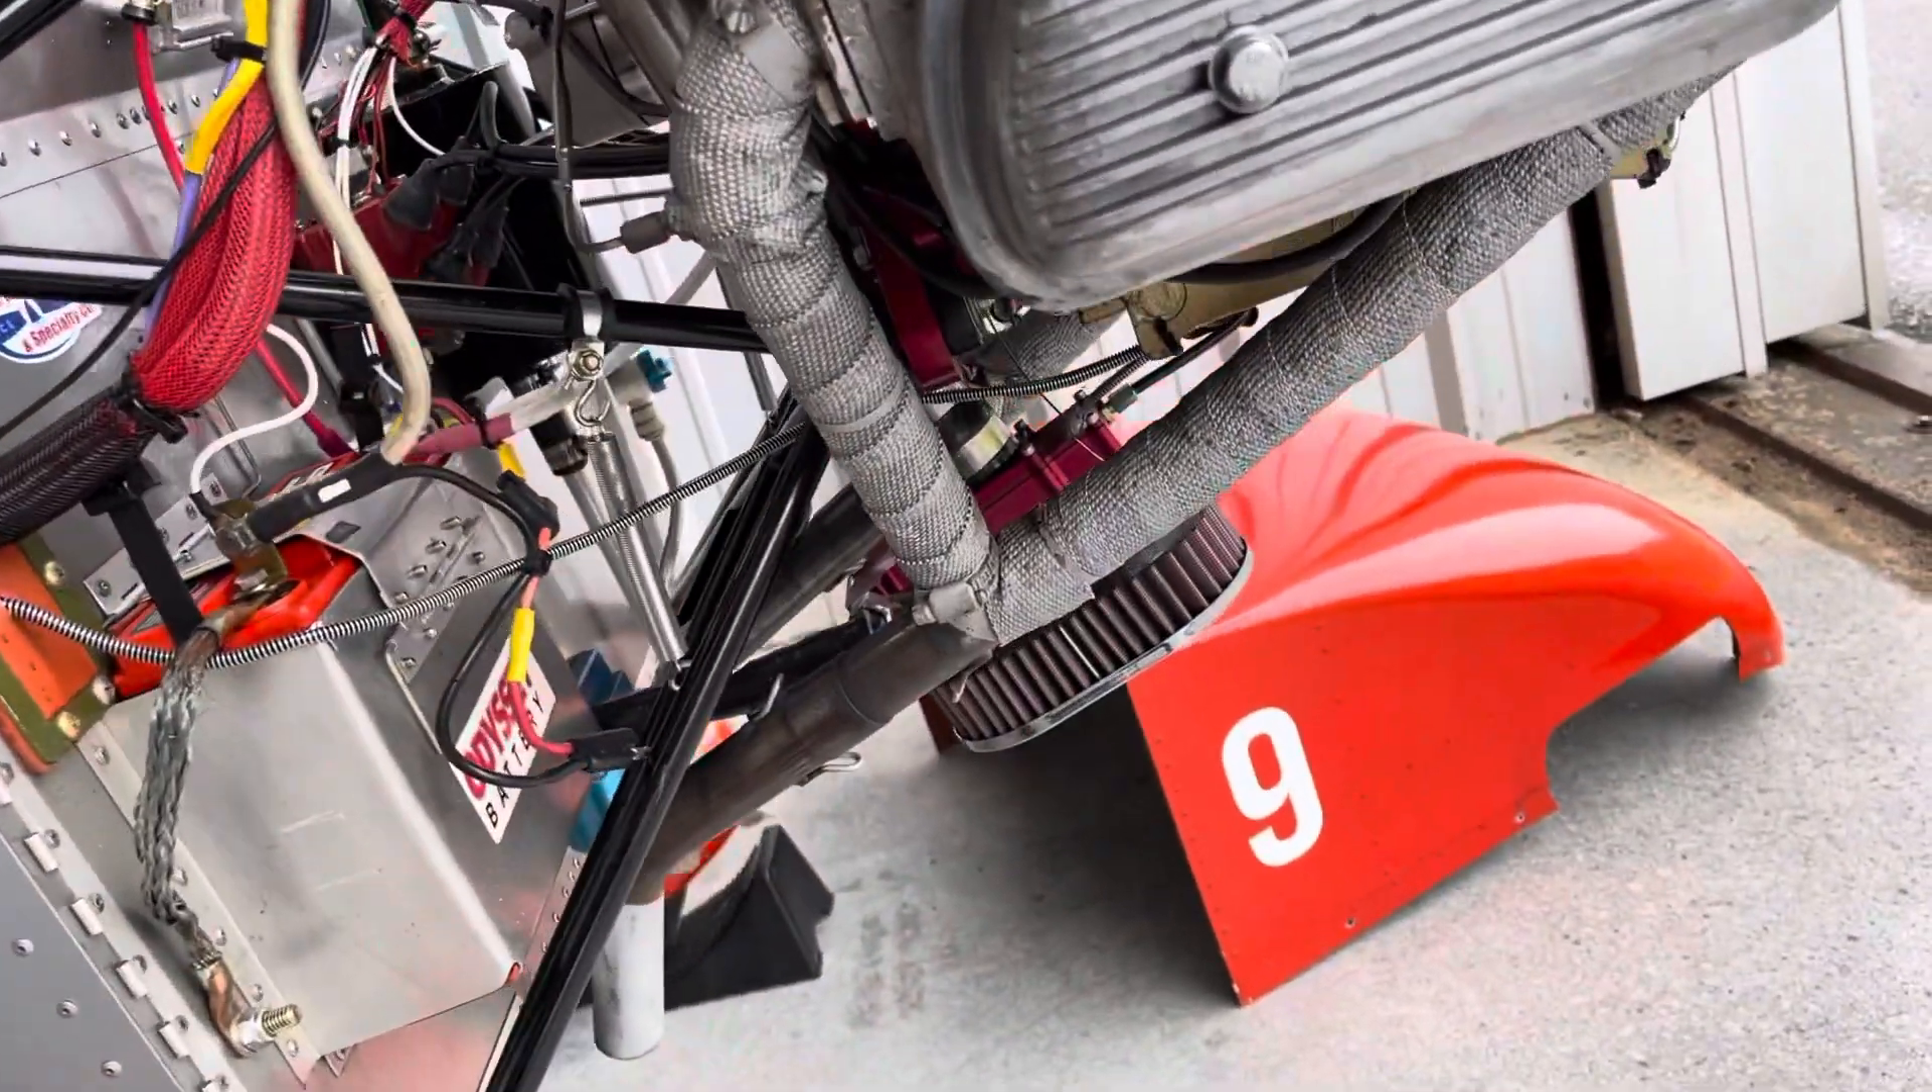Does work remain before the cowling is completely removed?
No.